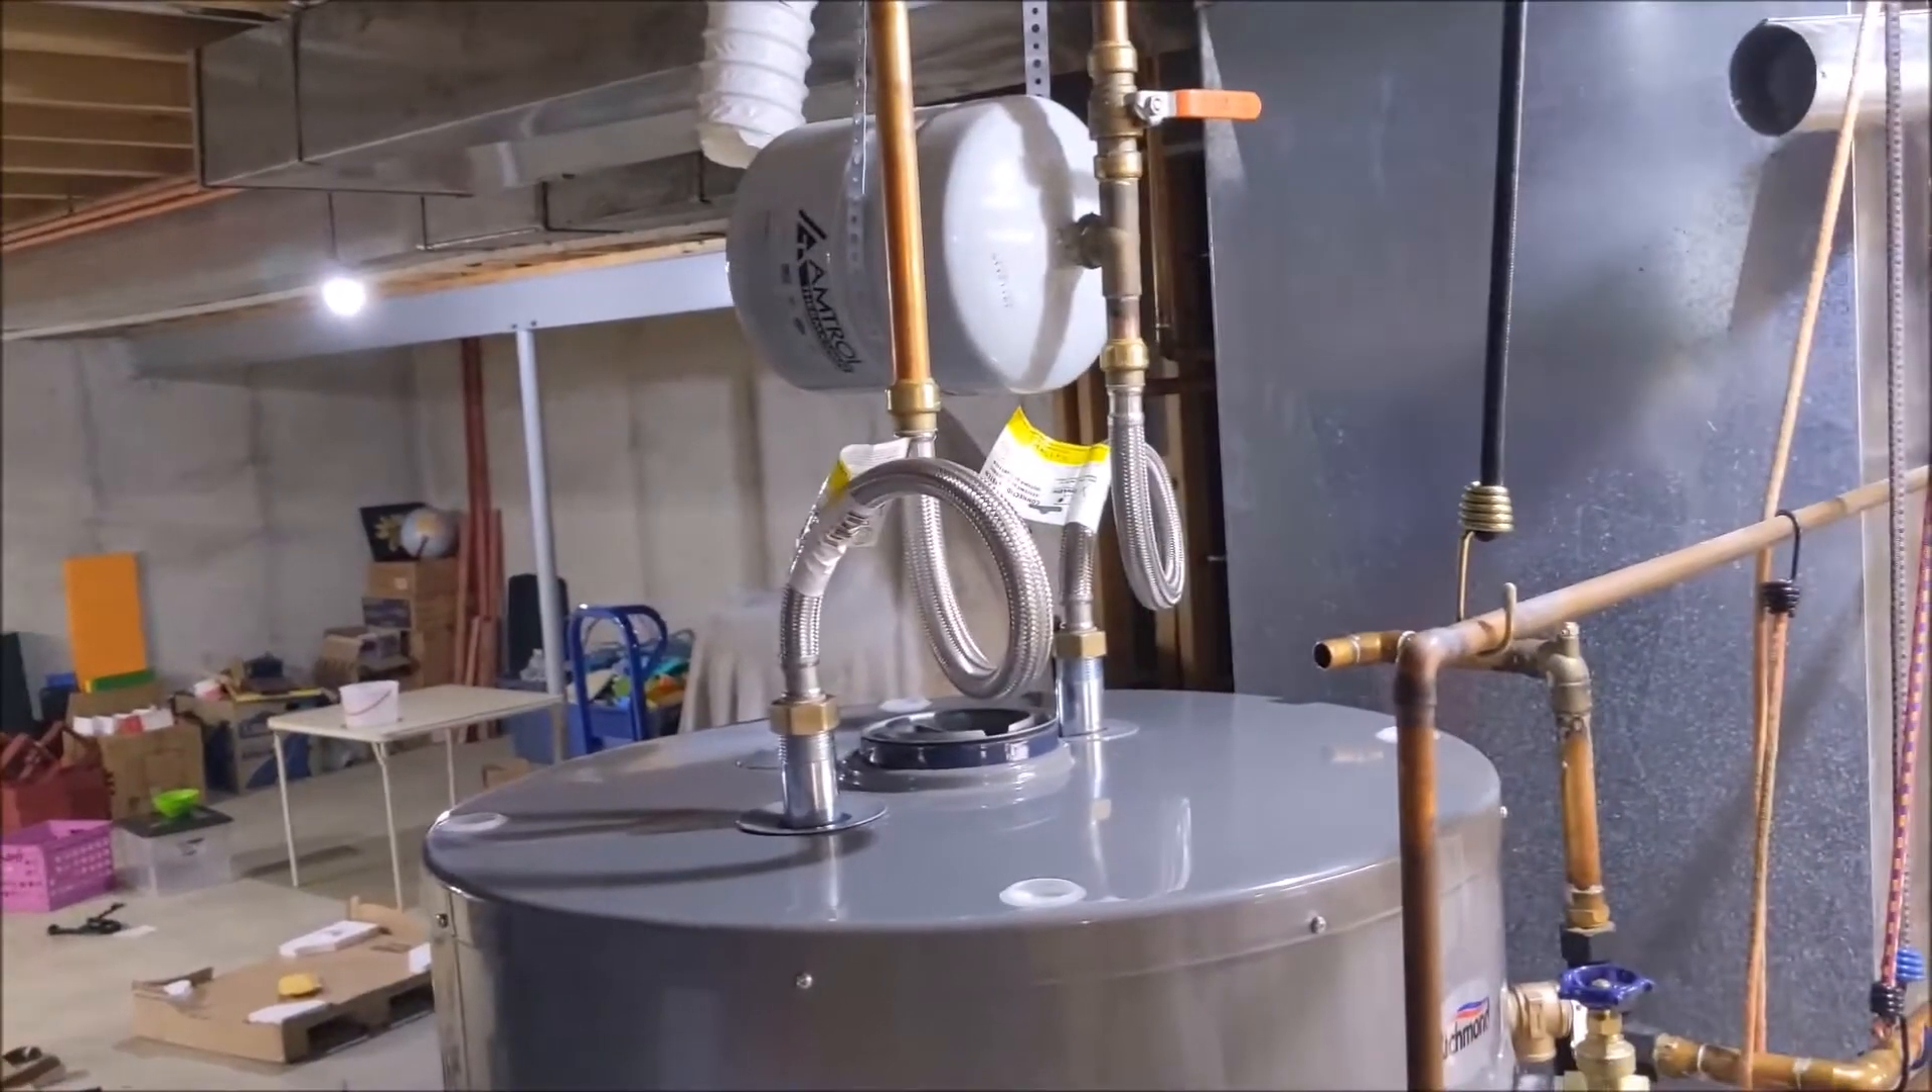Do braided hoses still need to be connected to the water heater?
No.